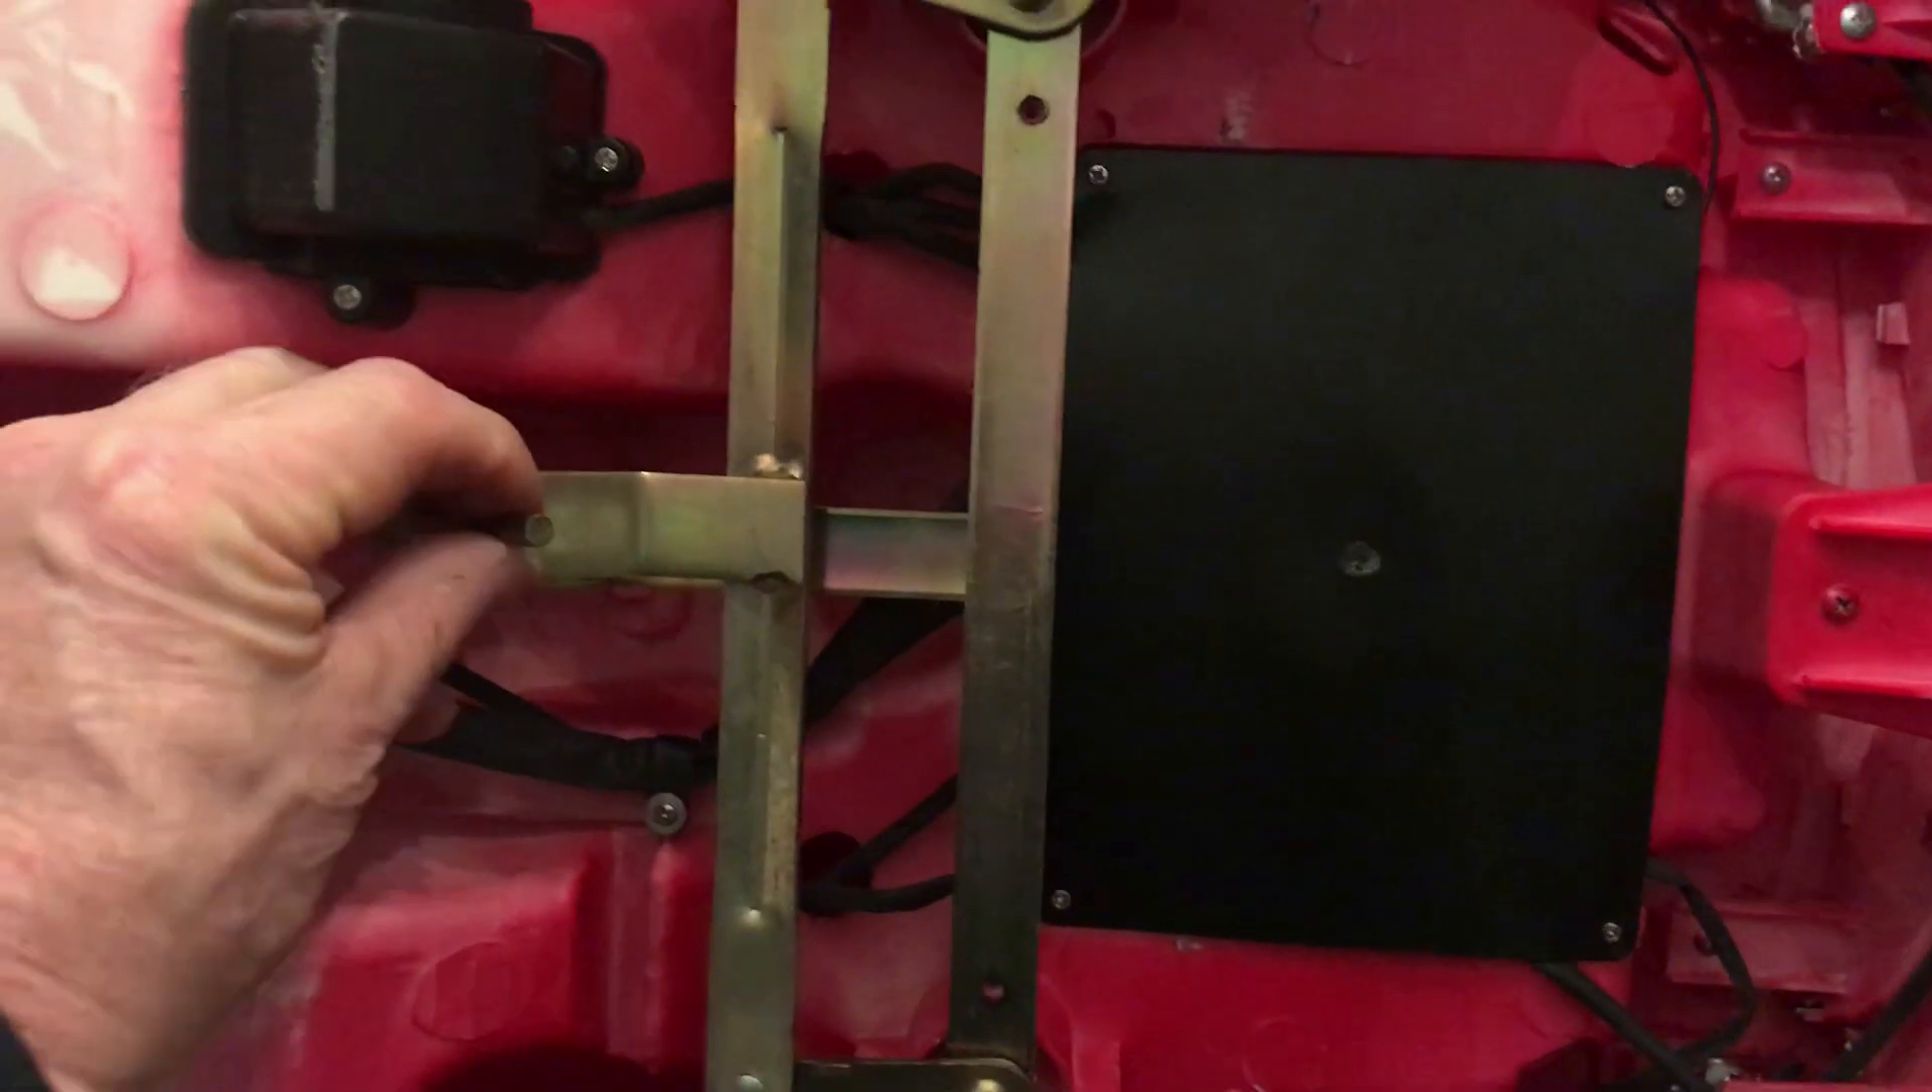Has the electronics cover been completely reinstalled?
Yes.